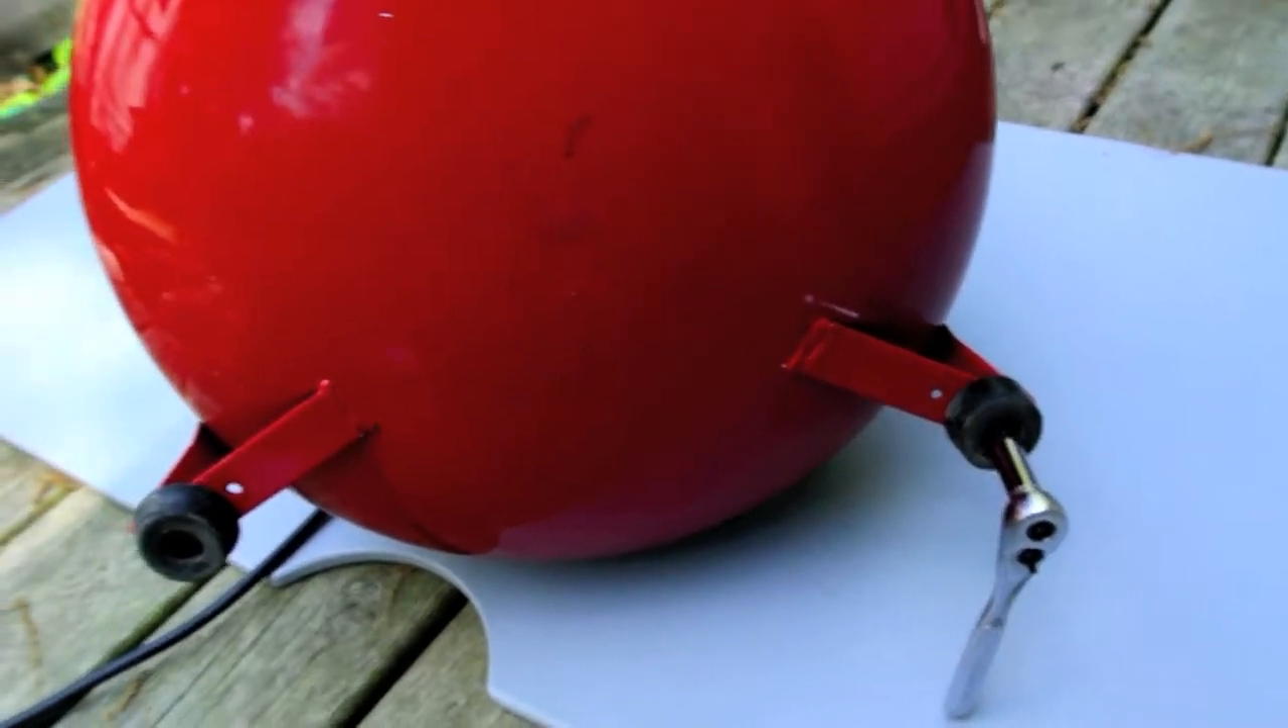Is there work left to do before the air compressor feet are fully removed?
Yes.